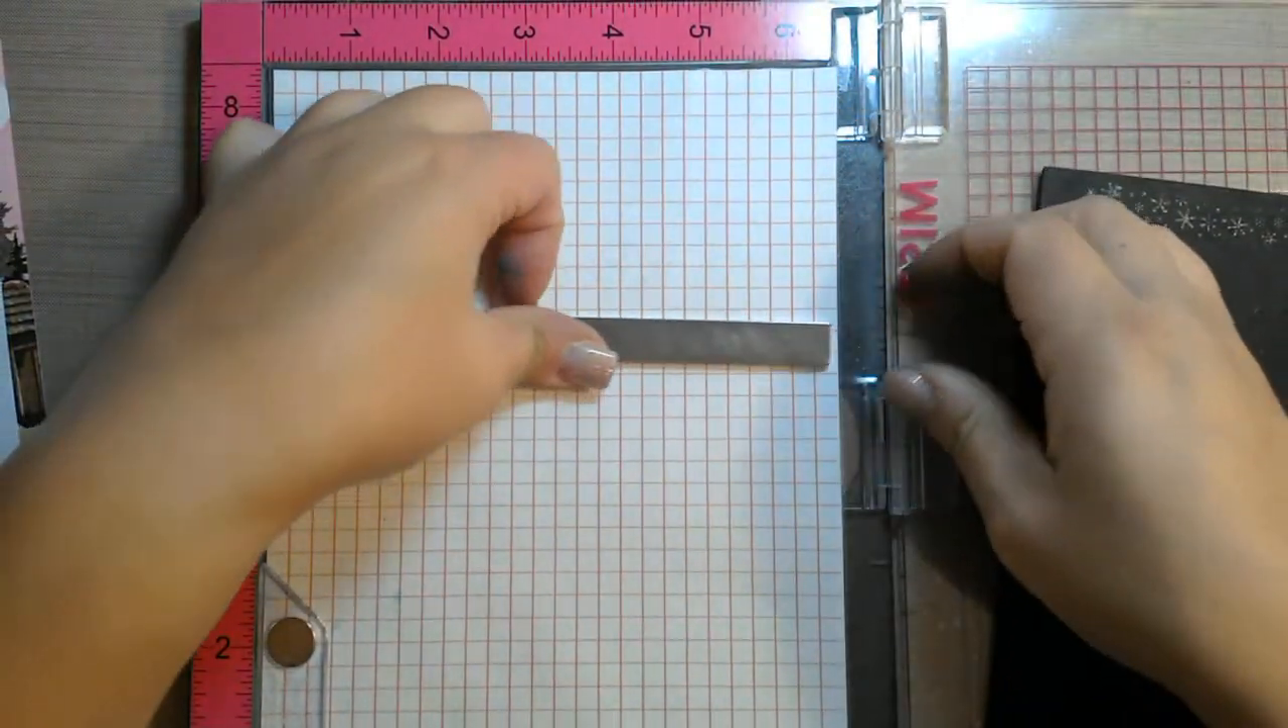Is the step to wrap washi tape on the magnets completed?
No.